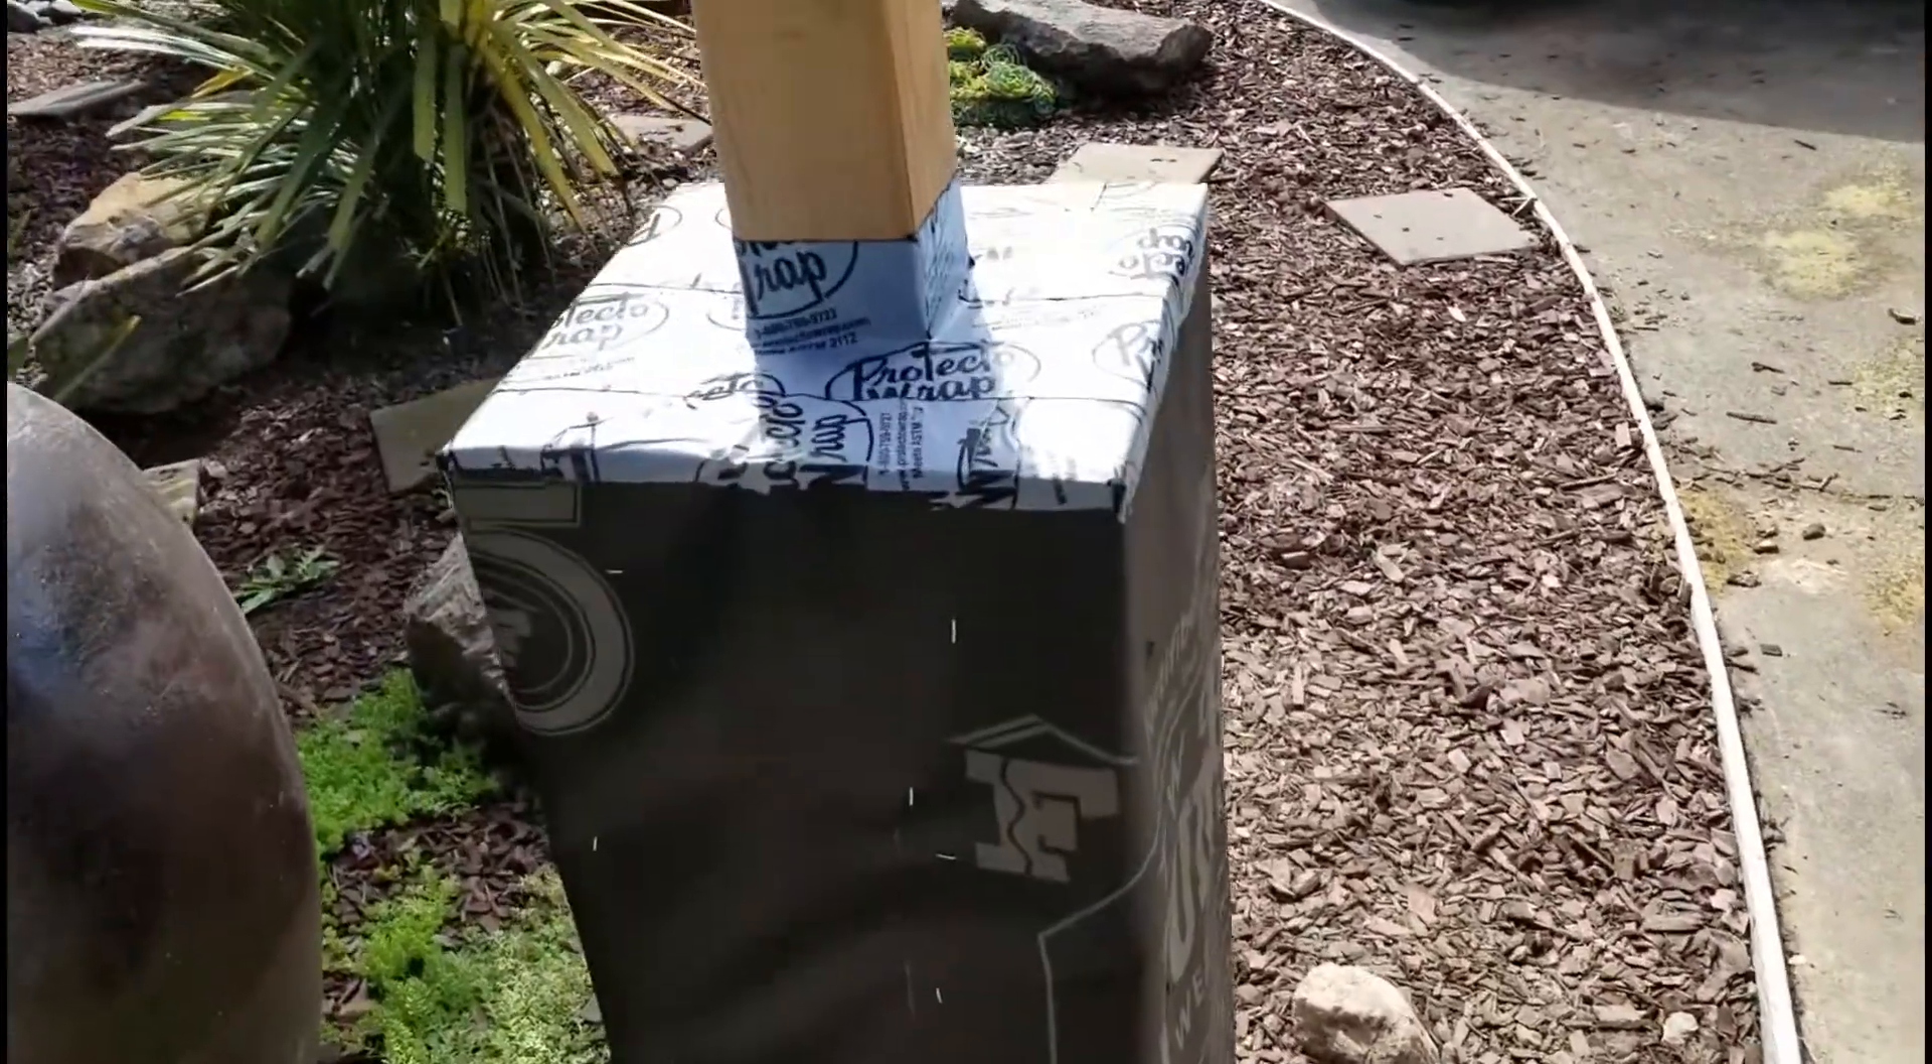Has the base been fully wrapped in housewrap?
Yes.